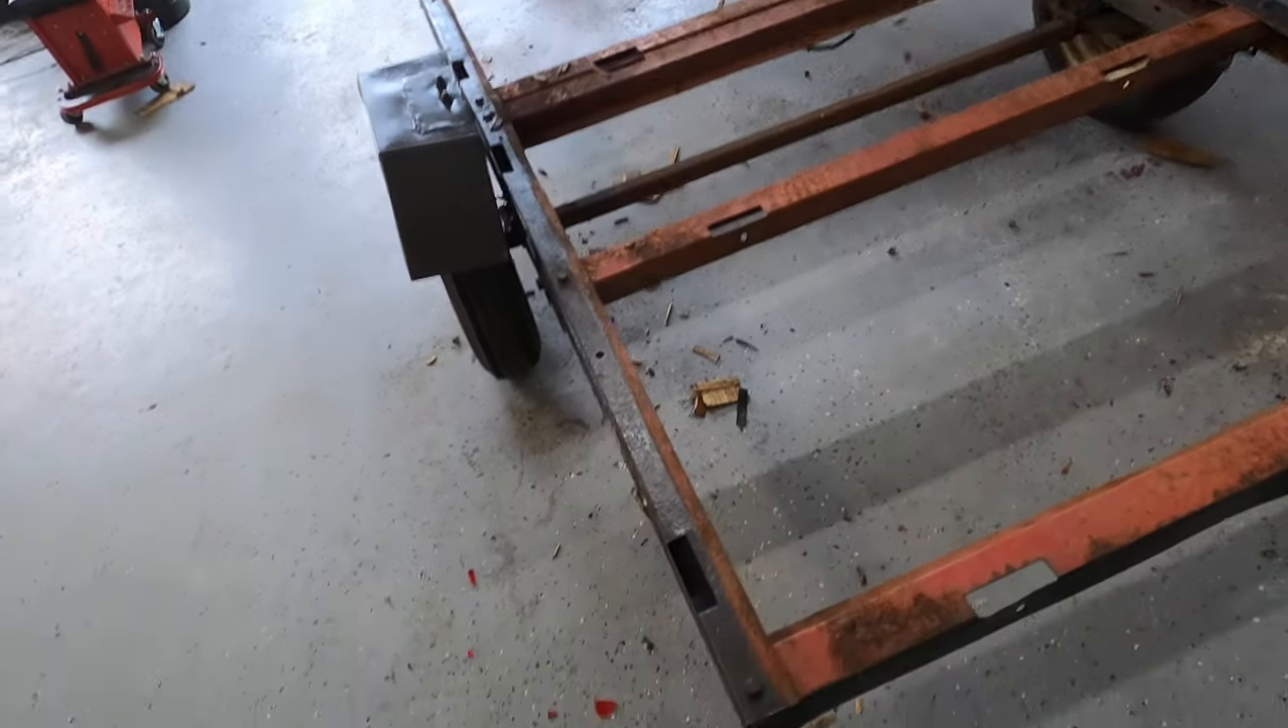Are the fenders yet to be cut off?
Yes.